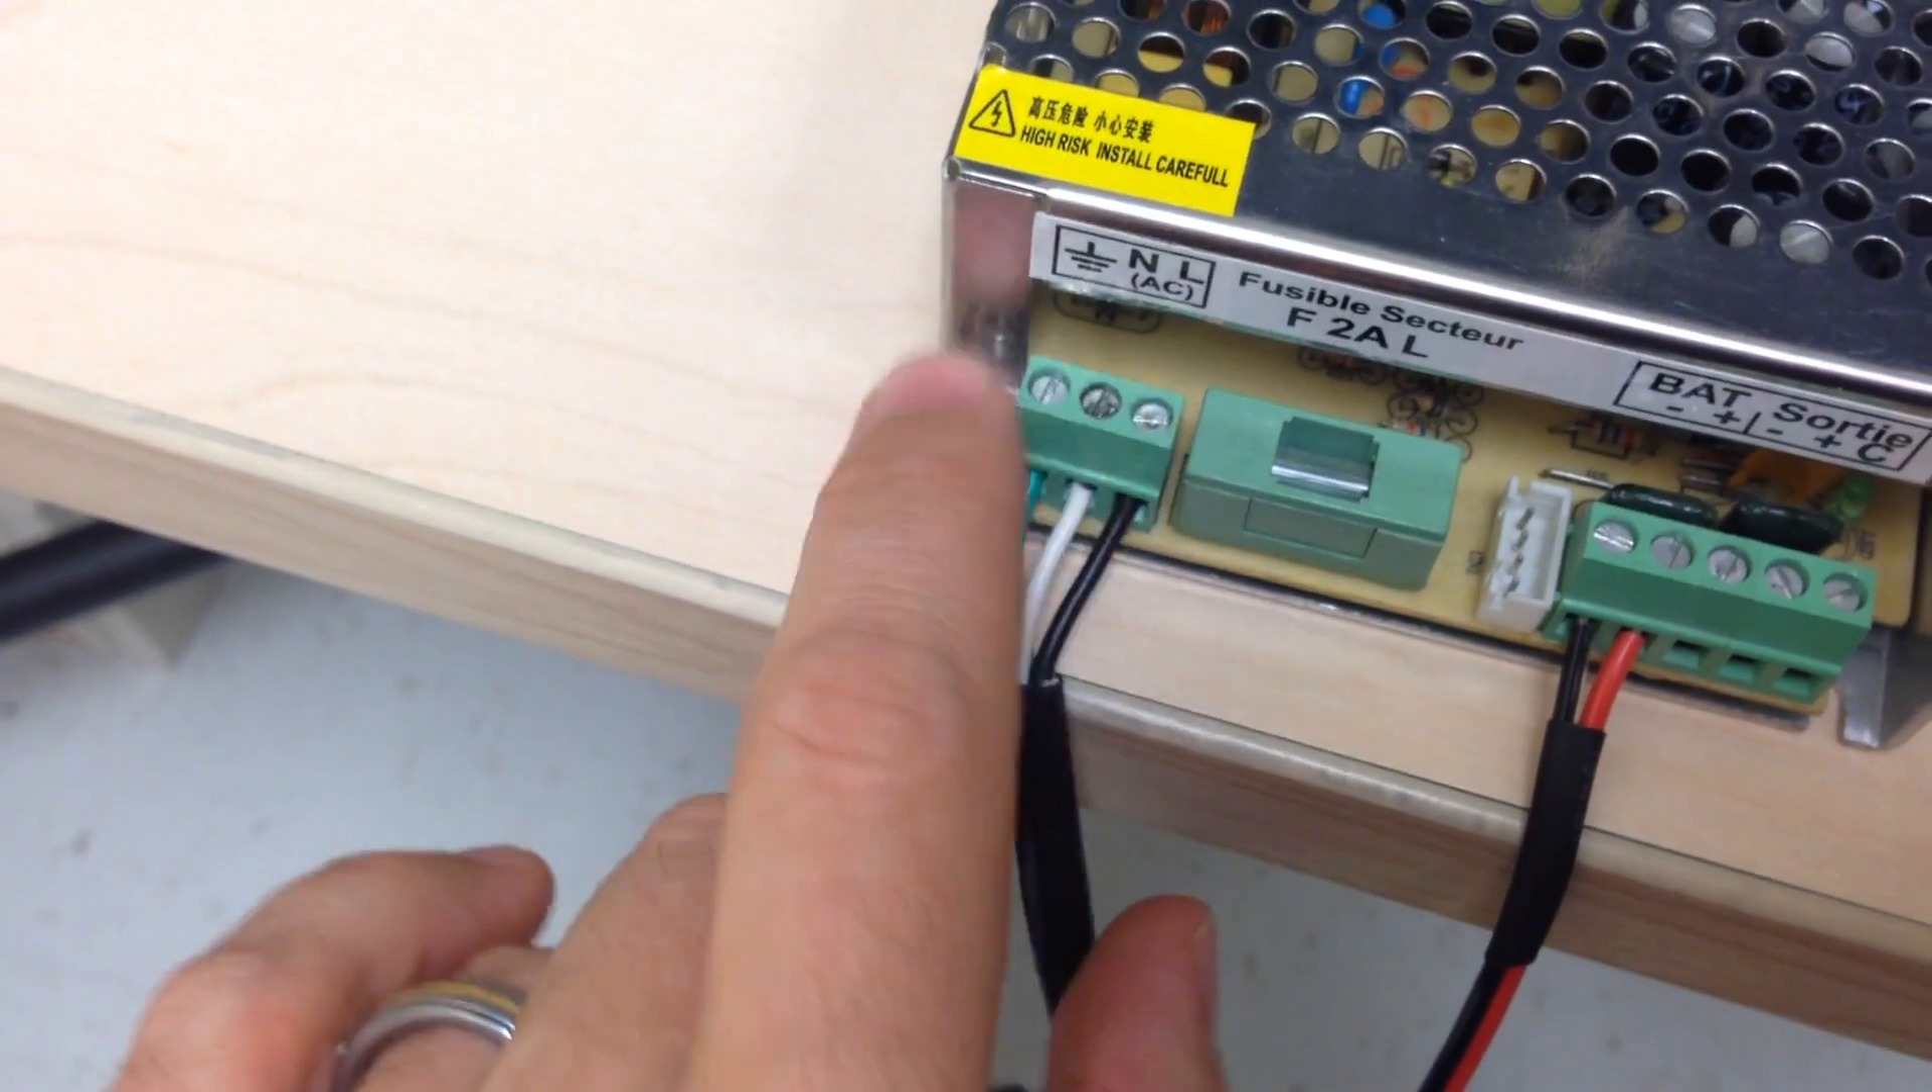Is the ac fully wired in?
Yes.